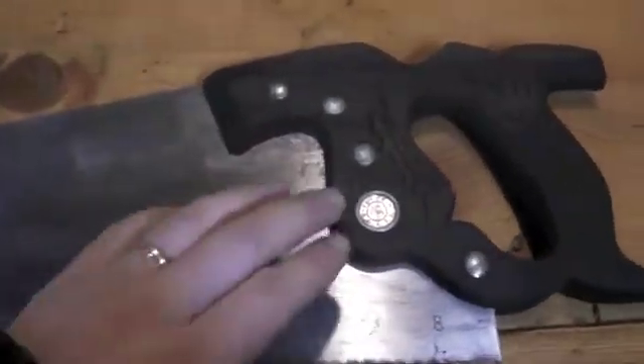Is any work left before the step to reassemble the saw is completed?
No.